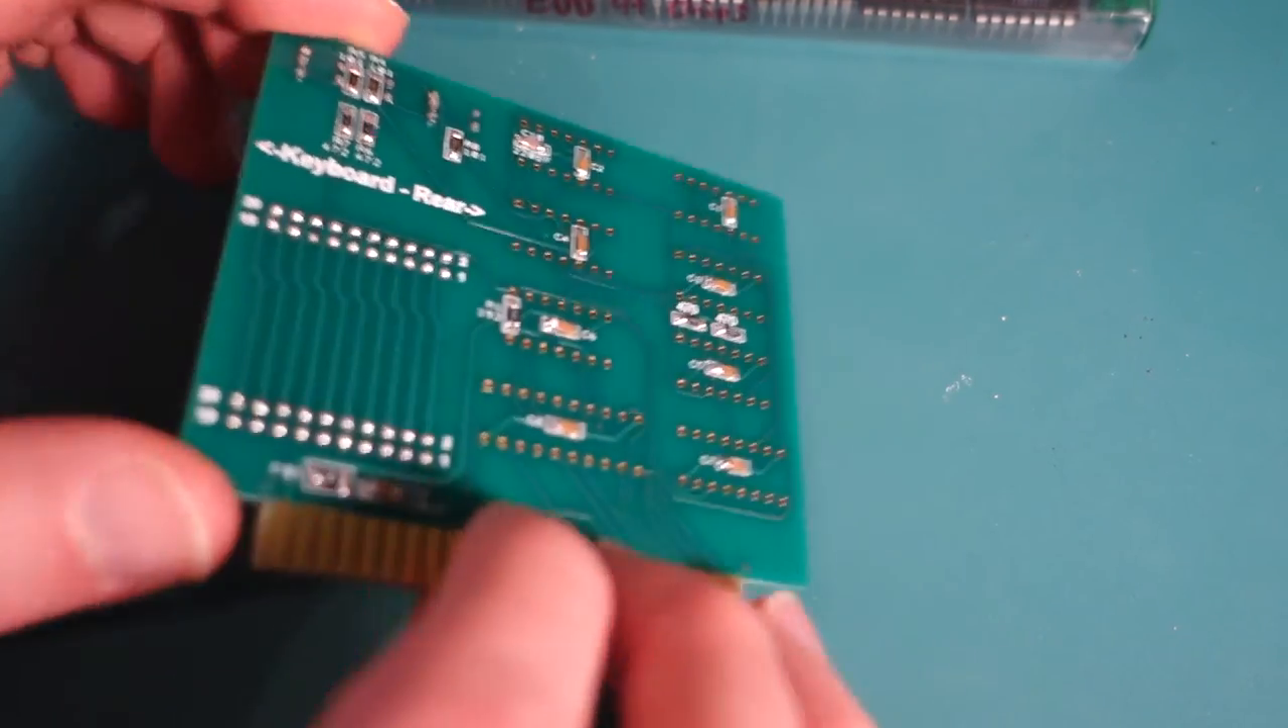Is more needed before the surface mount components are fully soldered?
No.